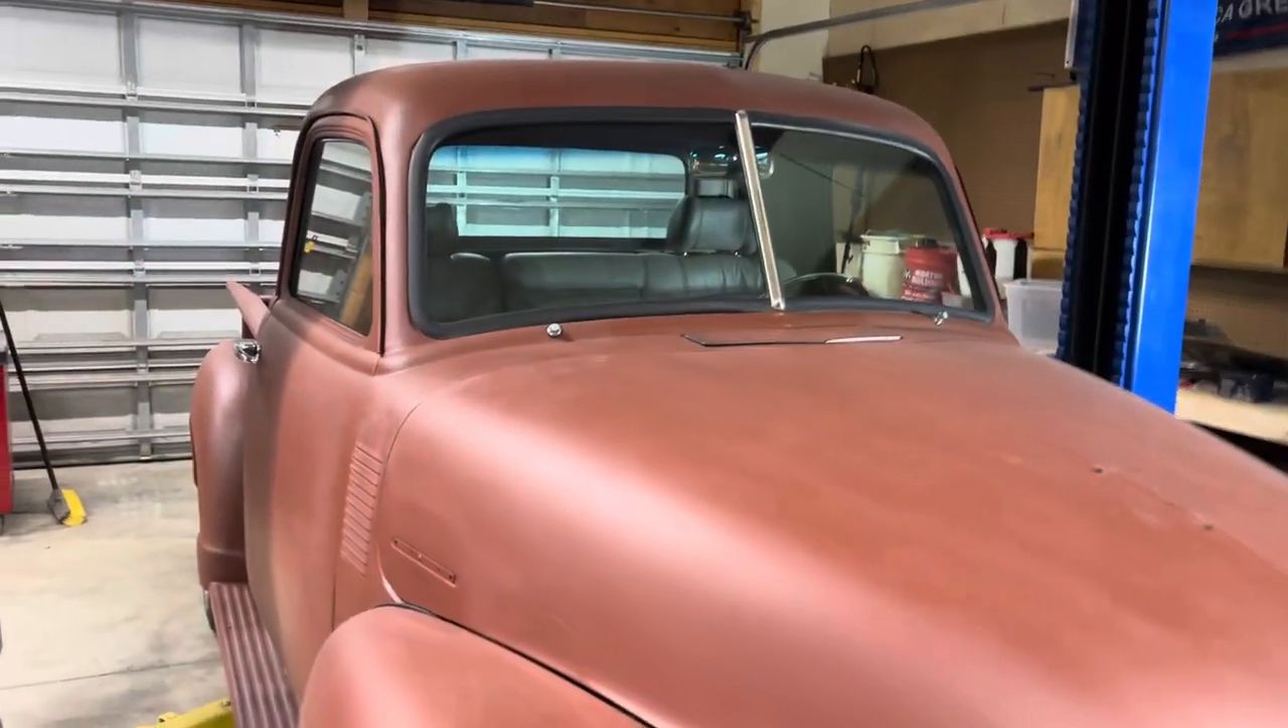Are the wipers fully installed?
No.